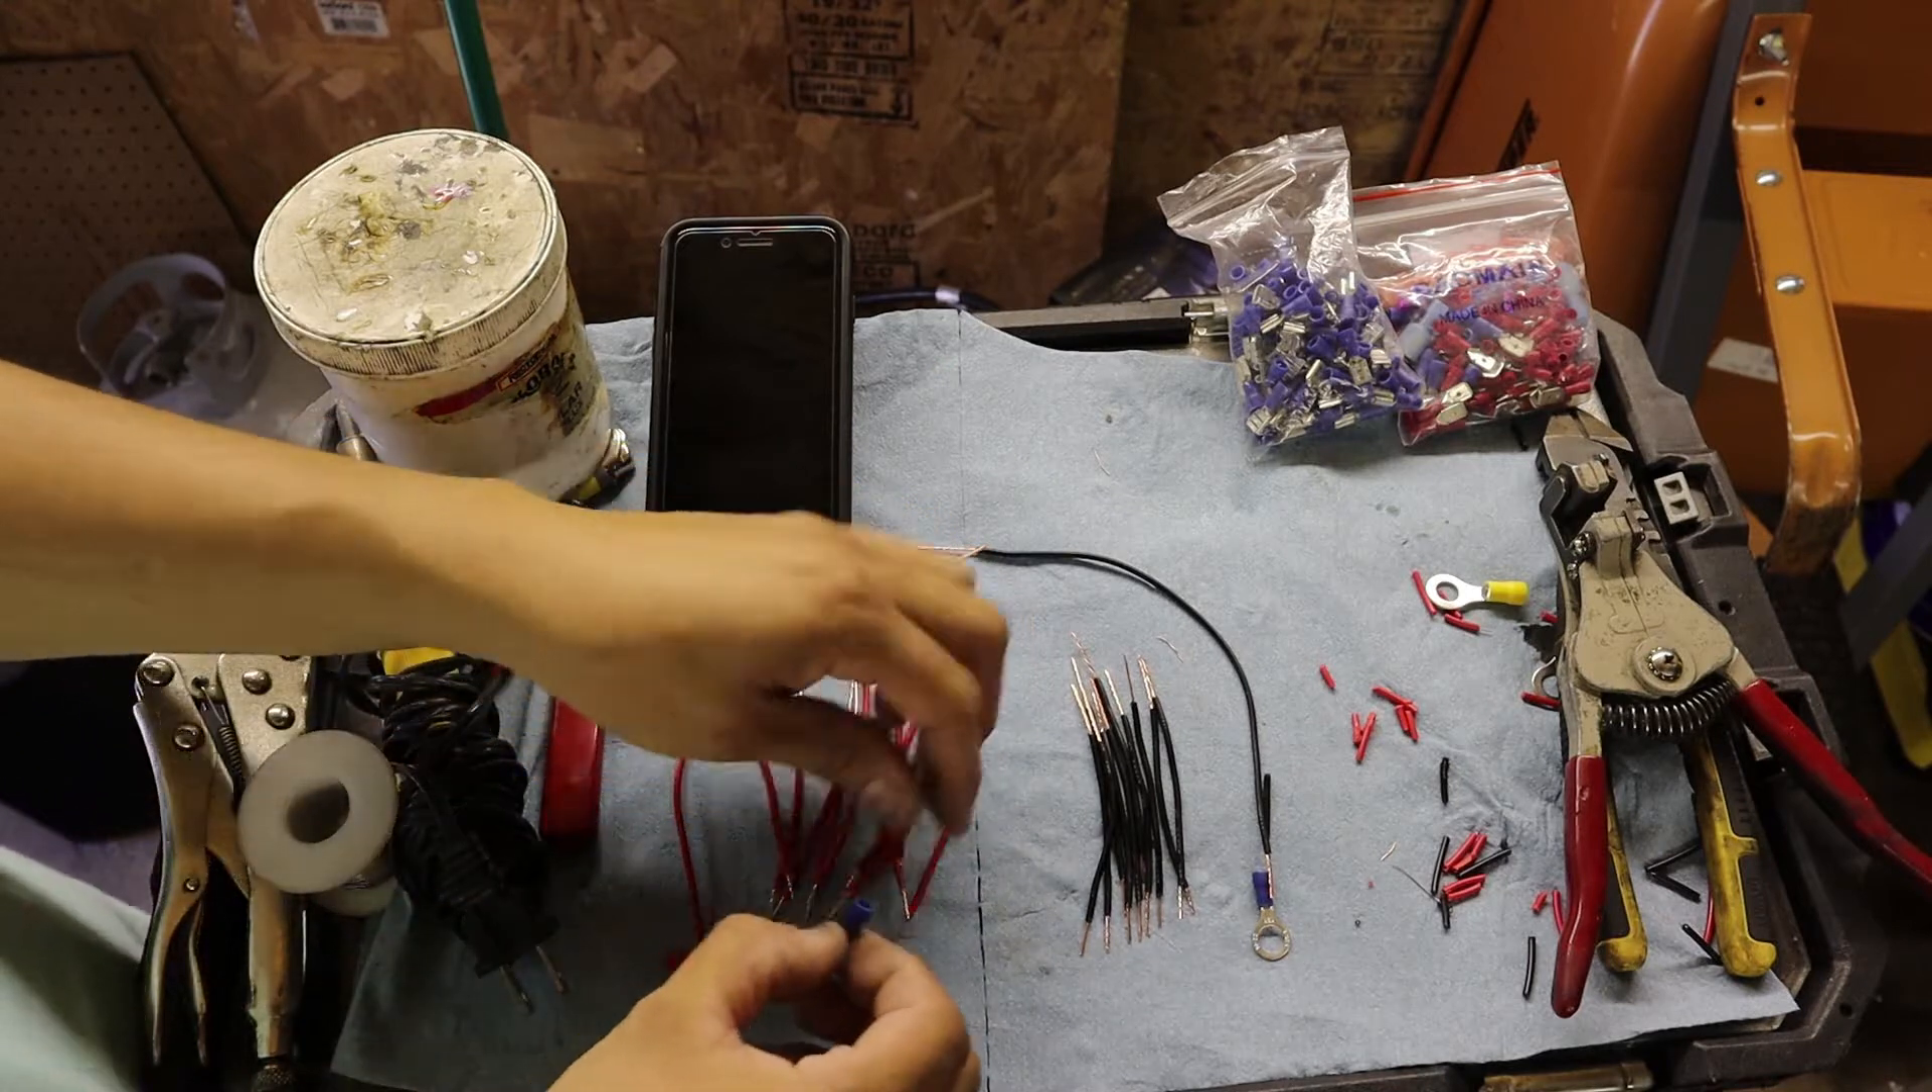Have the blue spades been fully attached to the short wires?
No.